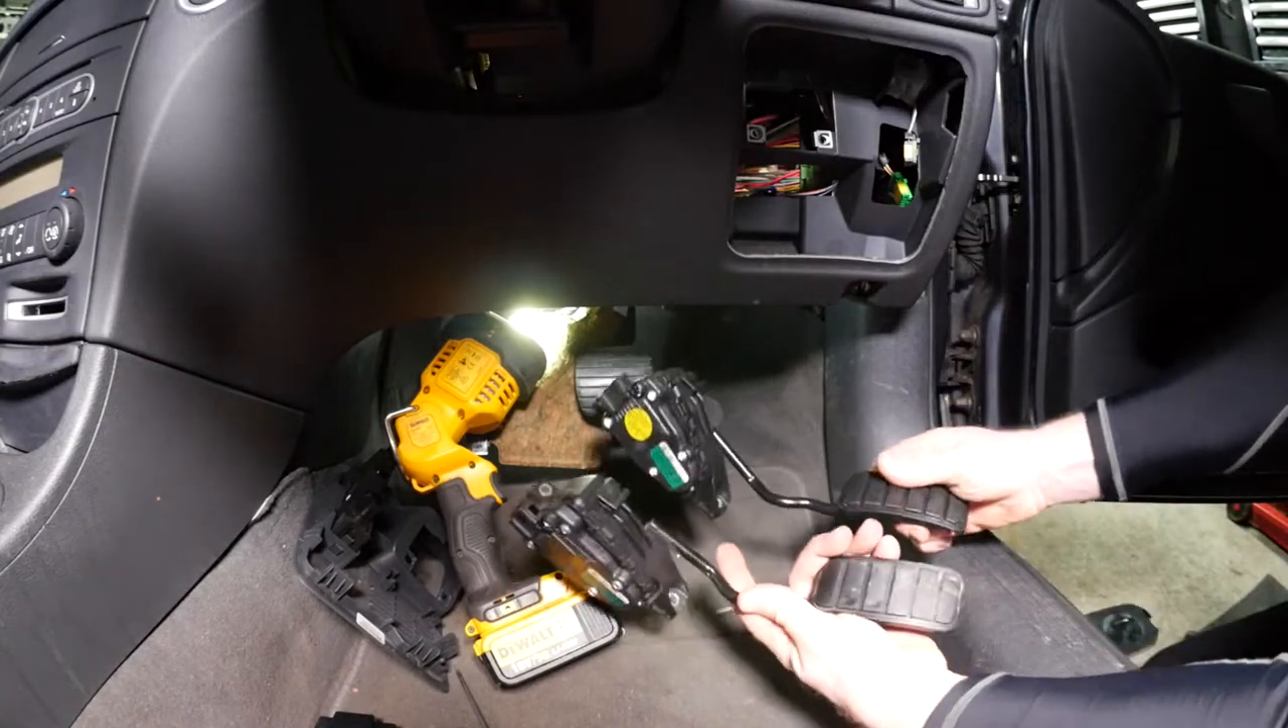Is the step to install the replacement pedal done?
No.